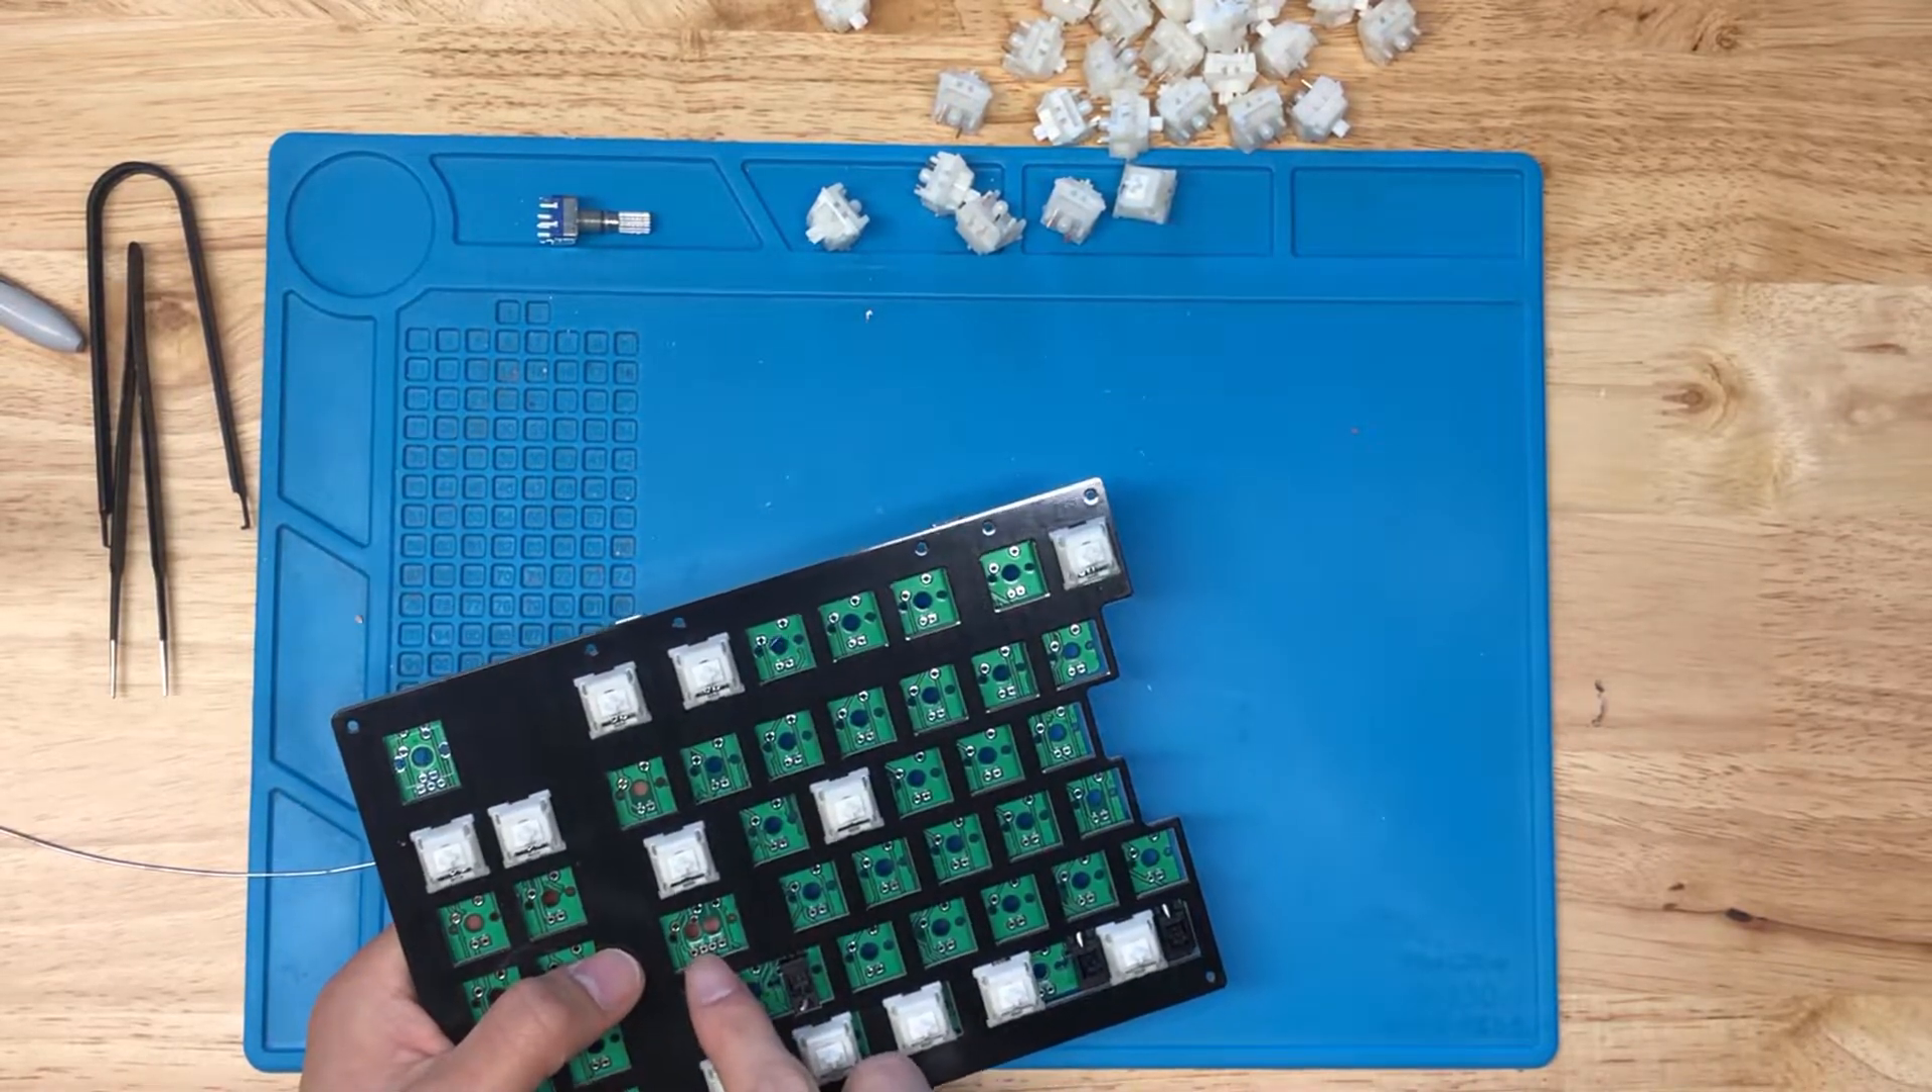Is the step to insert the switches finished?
No.